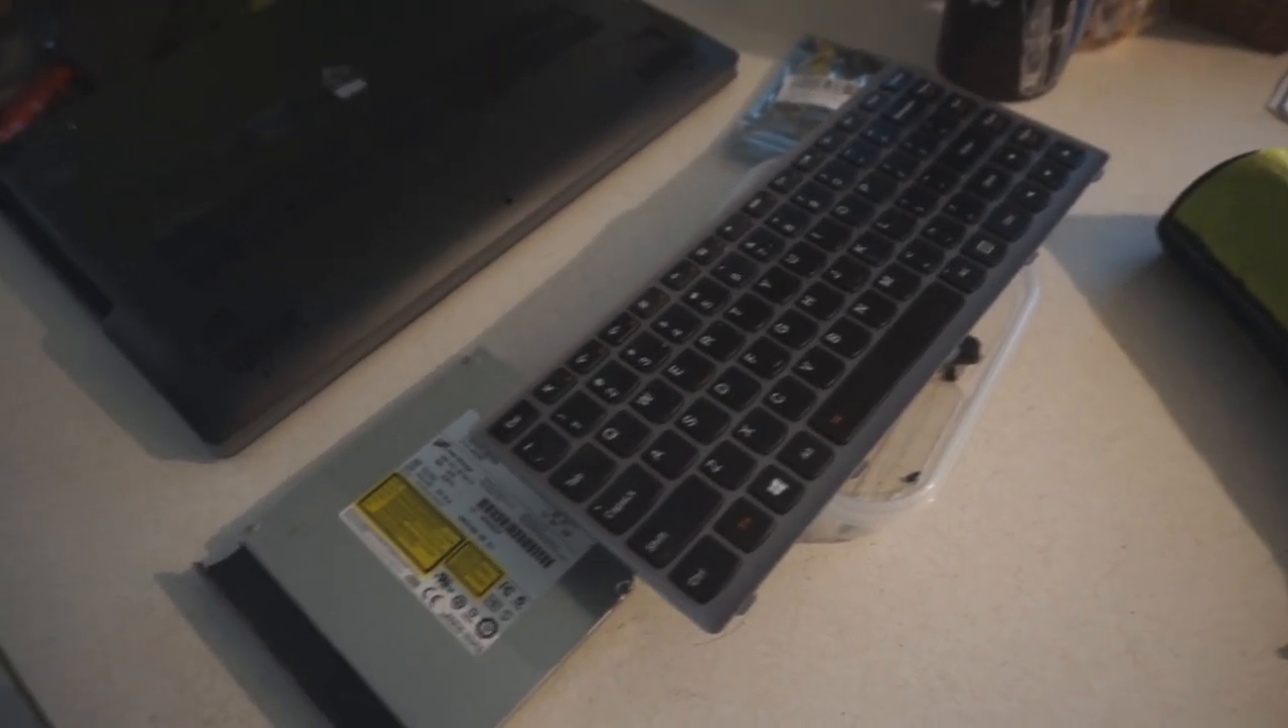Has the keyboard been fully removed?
Yes.